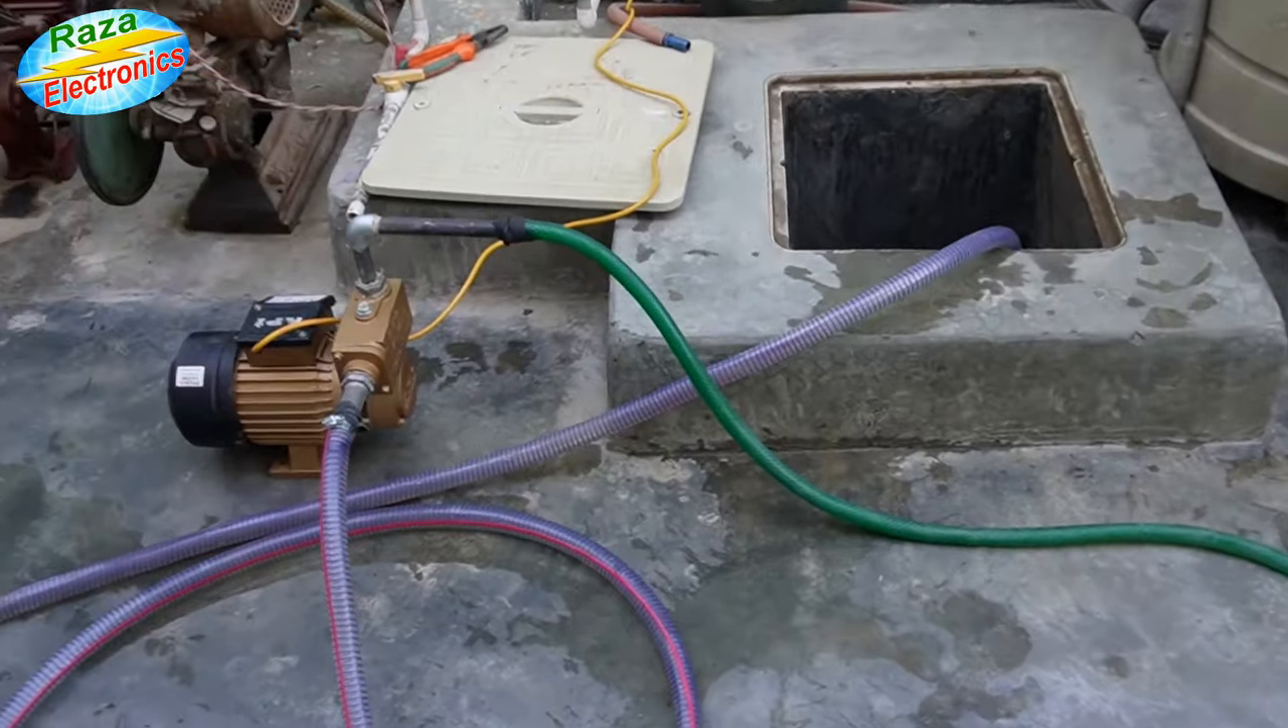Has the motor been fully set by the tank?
Yes.